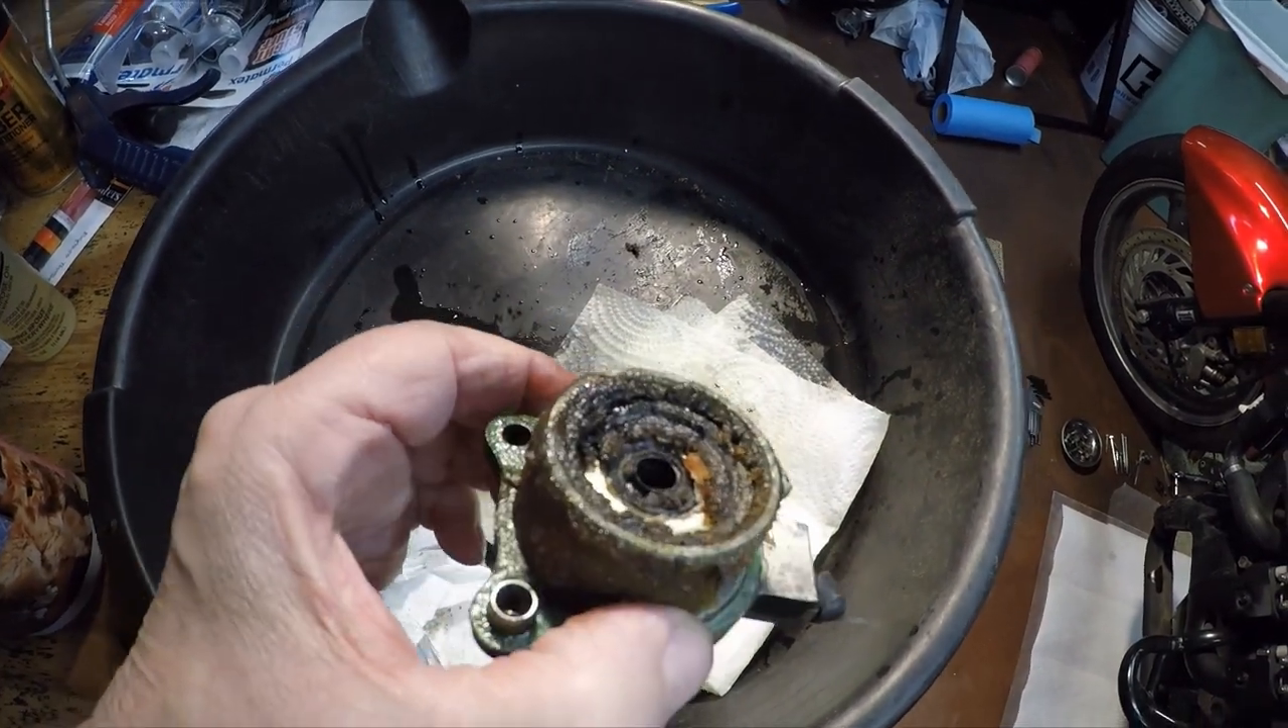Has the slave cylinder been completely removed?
Yes.